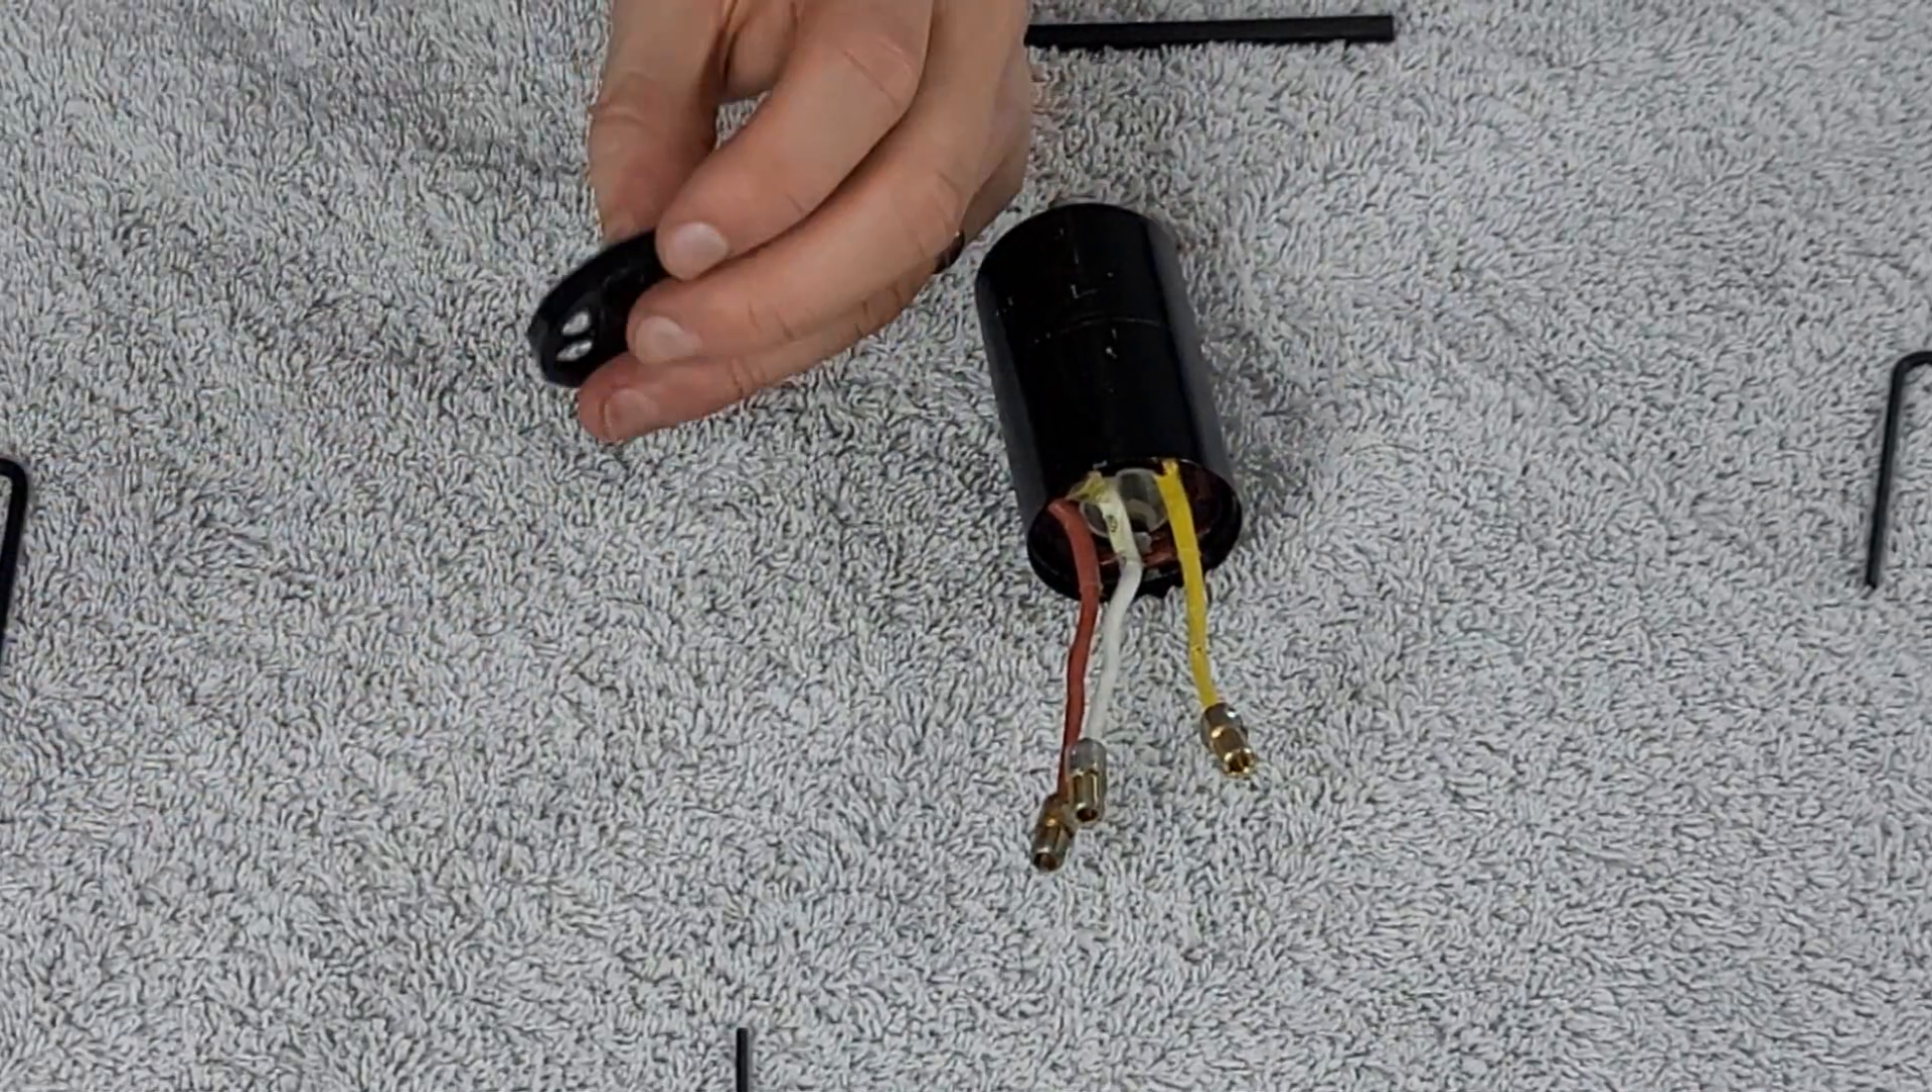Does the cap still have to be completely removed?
No.